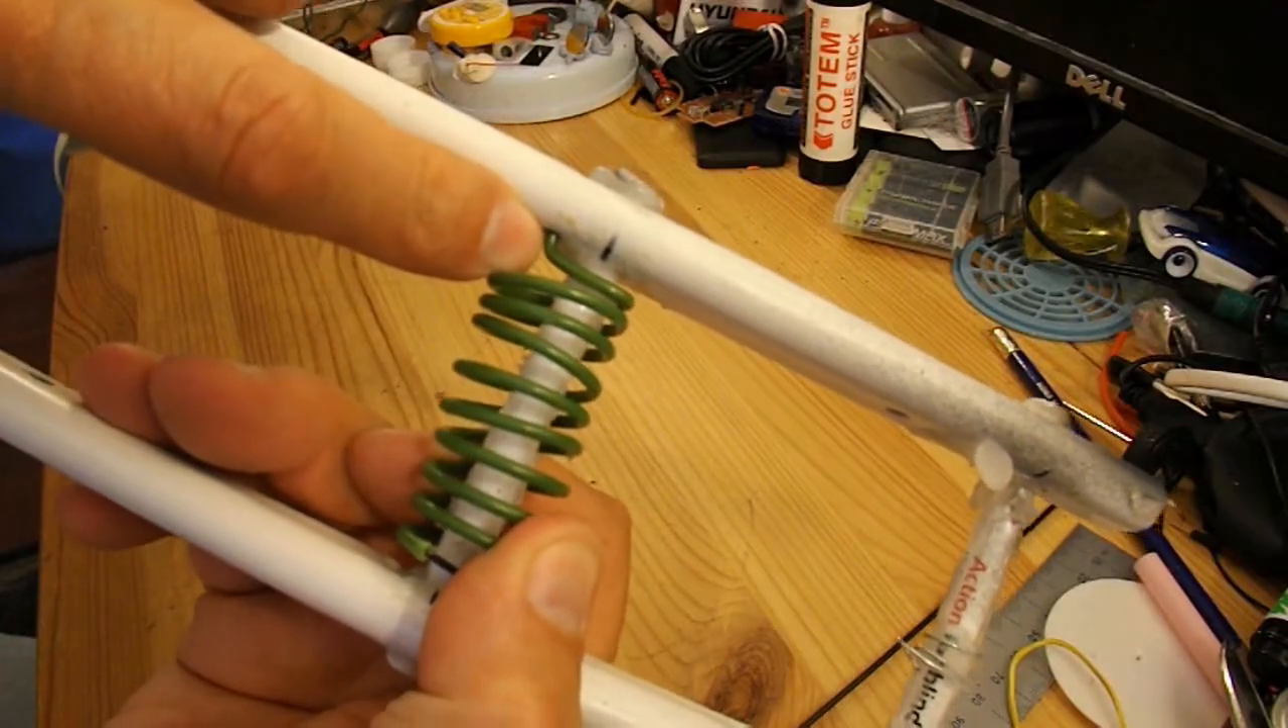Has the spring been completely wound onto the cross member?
Yes.